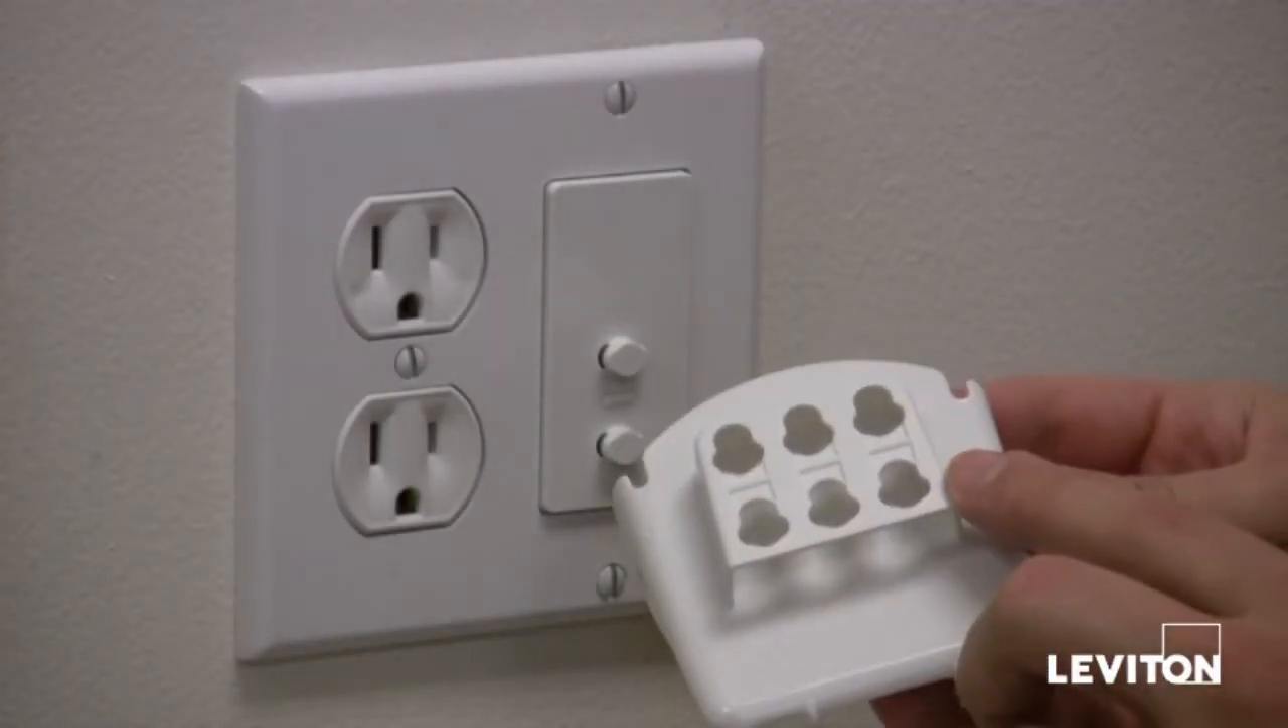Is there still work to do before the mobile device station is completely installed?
Yes.